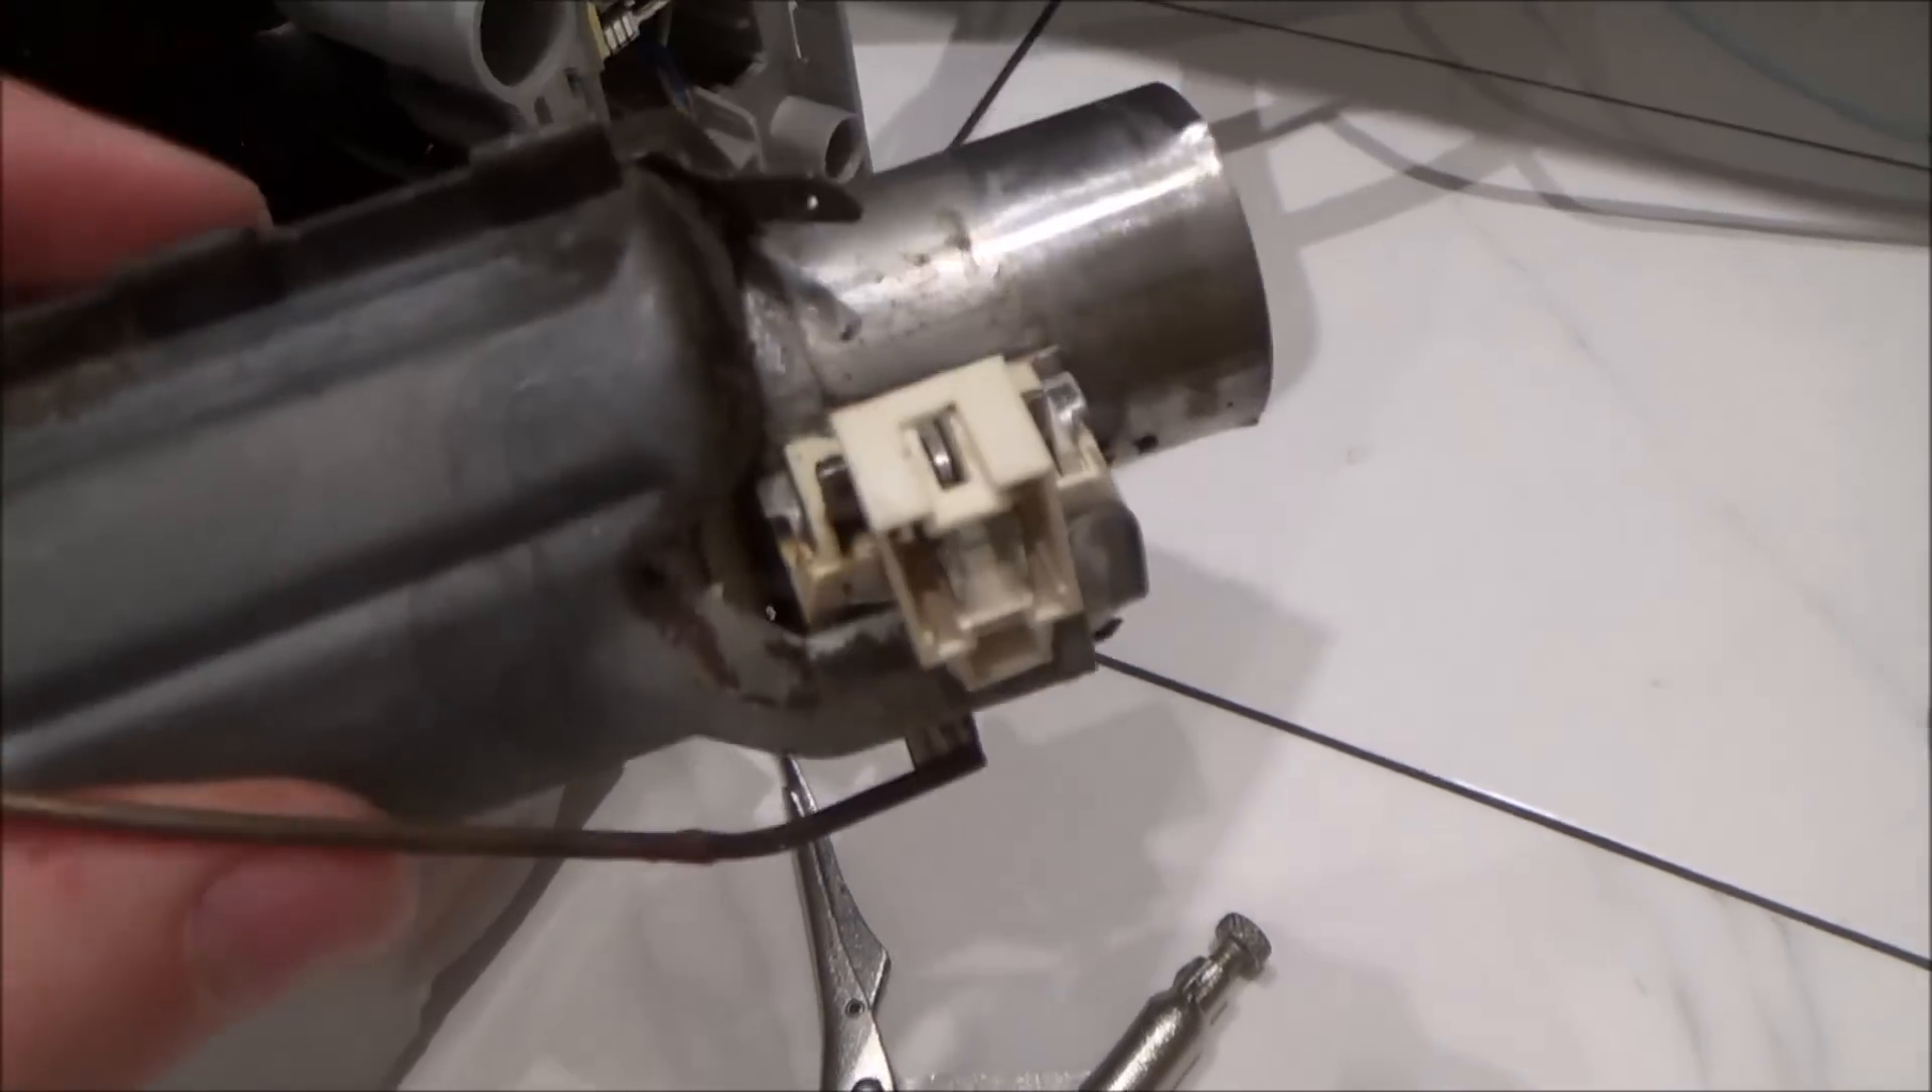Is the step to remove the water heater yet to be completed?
No.